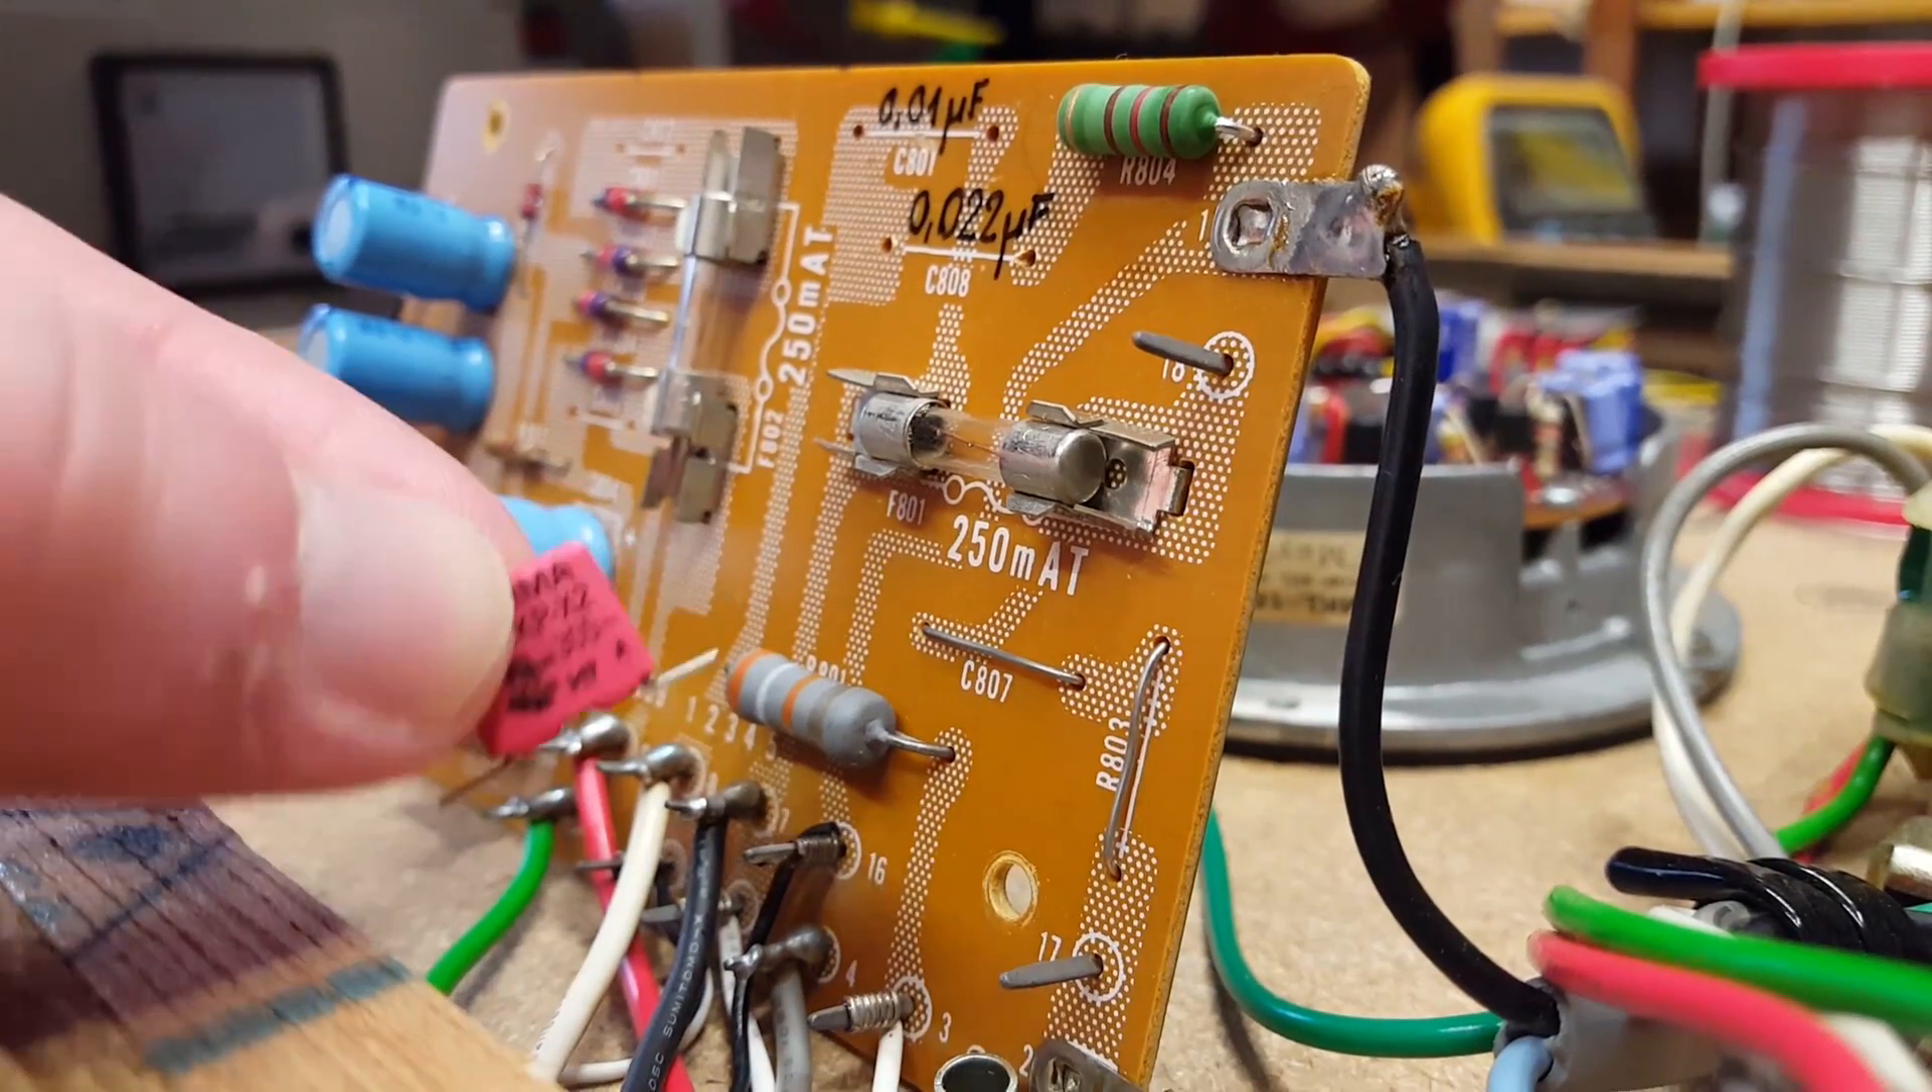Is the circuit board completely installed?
No.